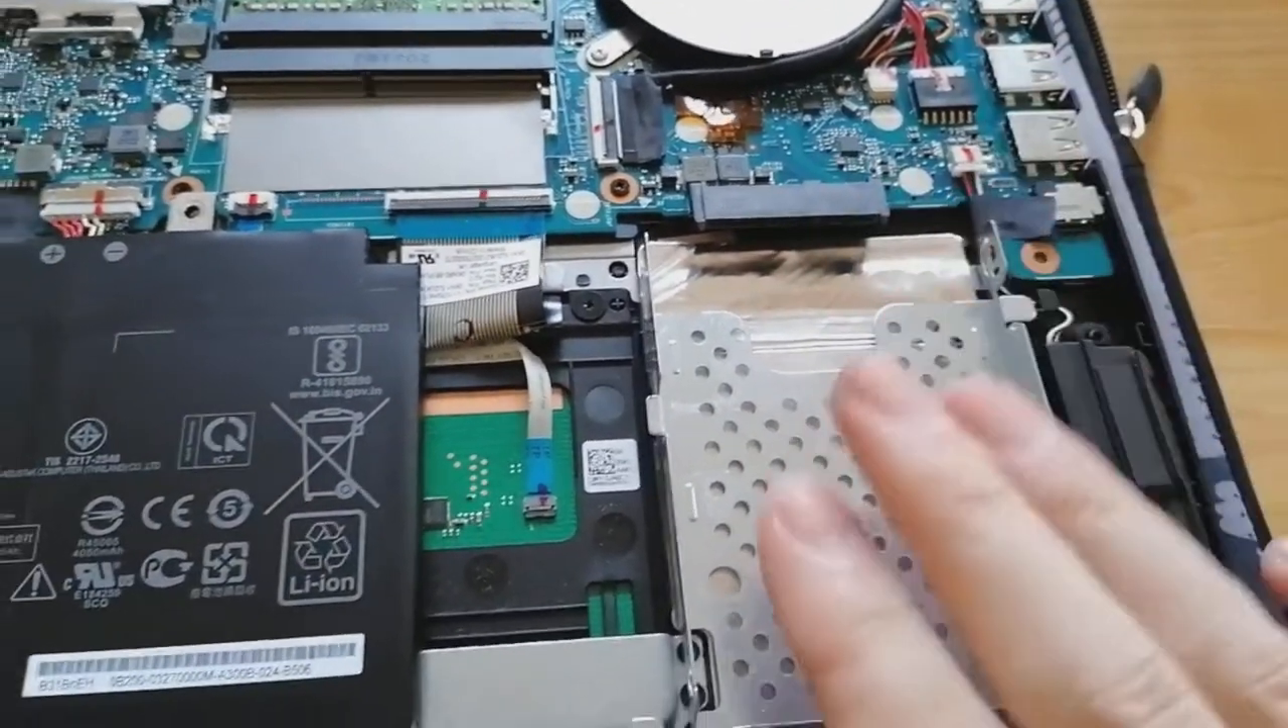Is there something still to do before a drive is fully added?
Yes.